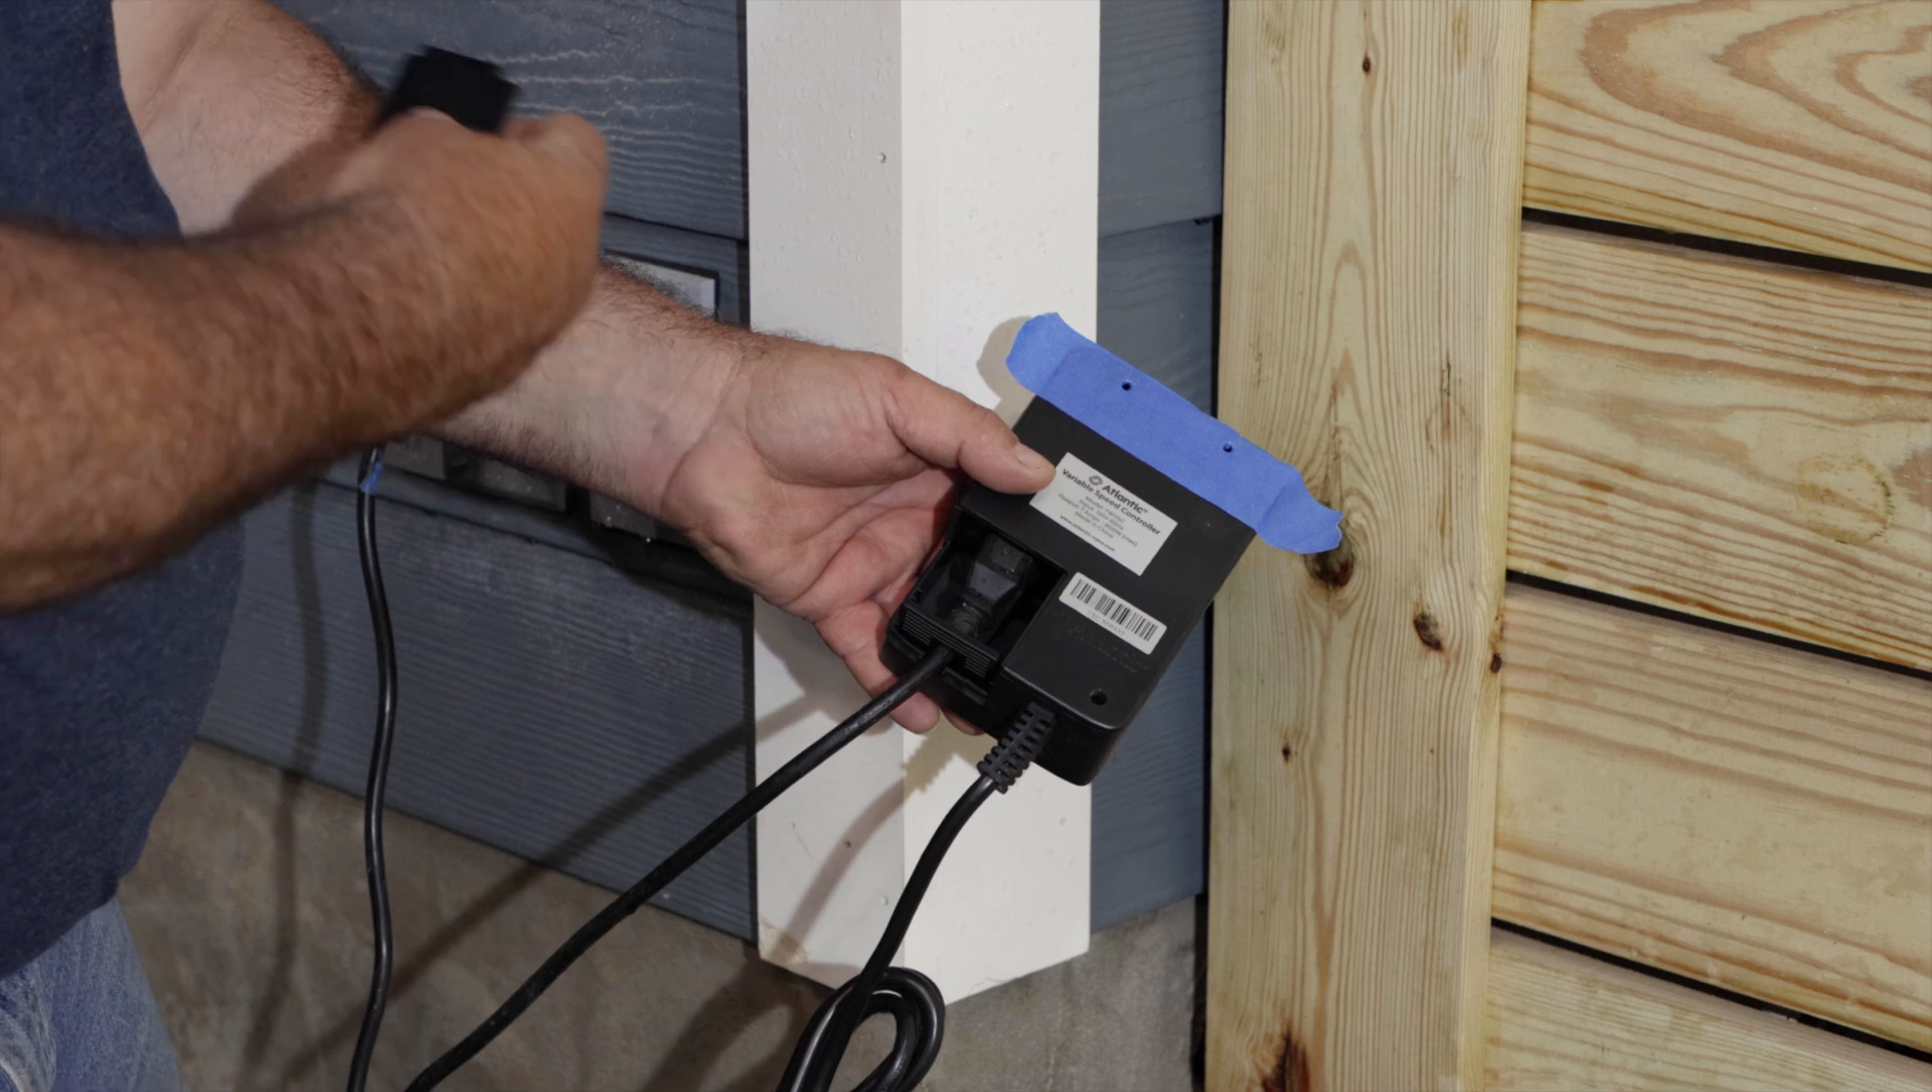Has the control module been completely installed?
No.